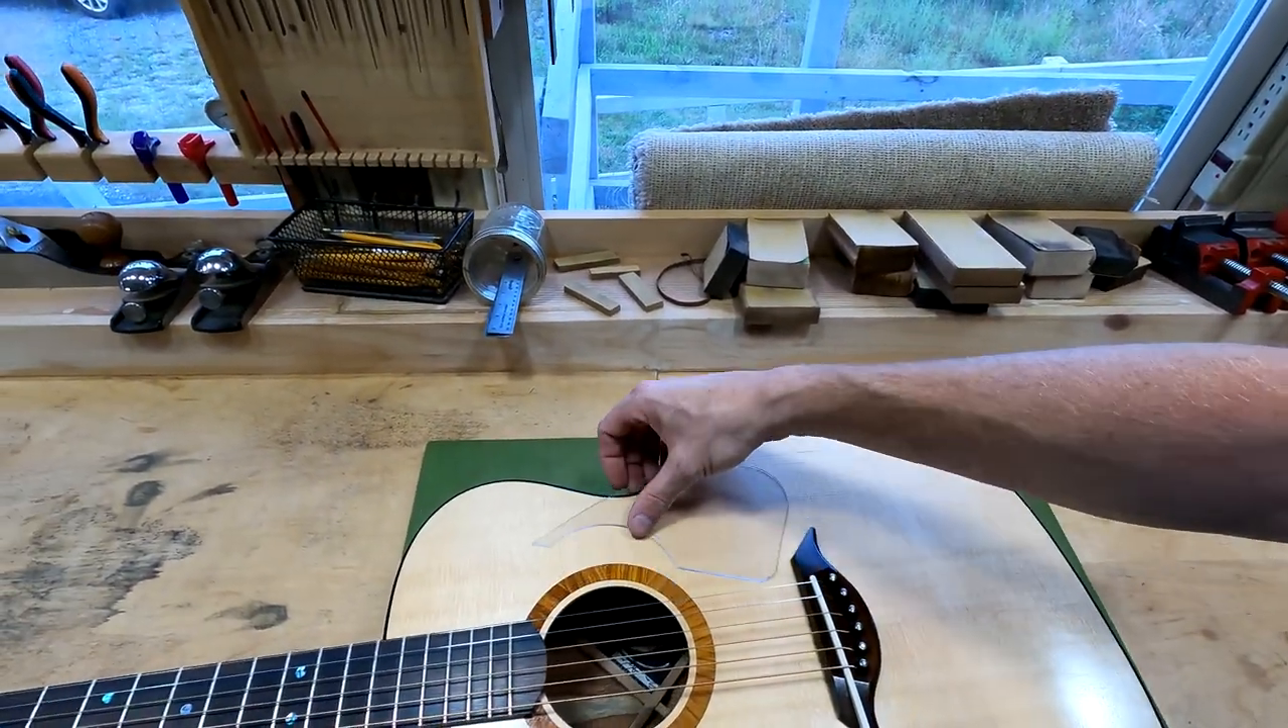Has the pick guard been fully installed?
No.